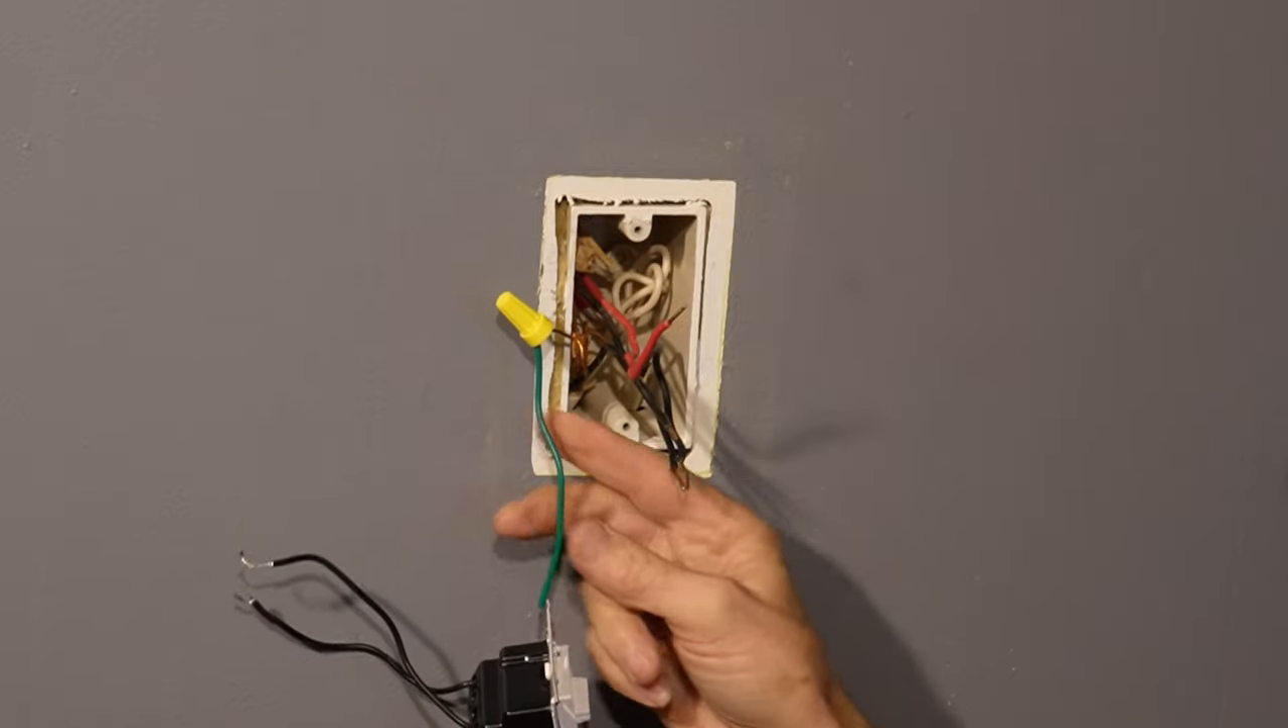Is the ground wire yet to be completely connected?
No.